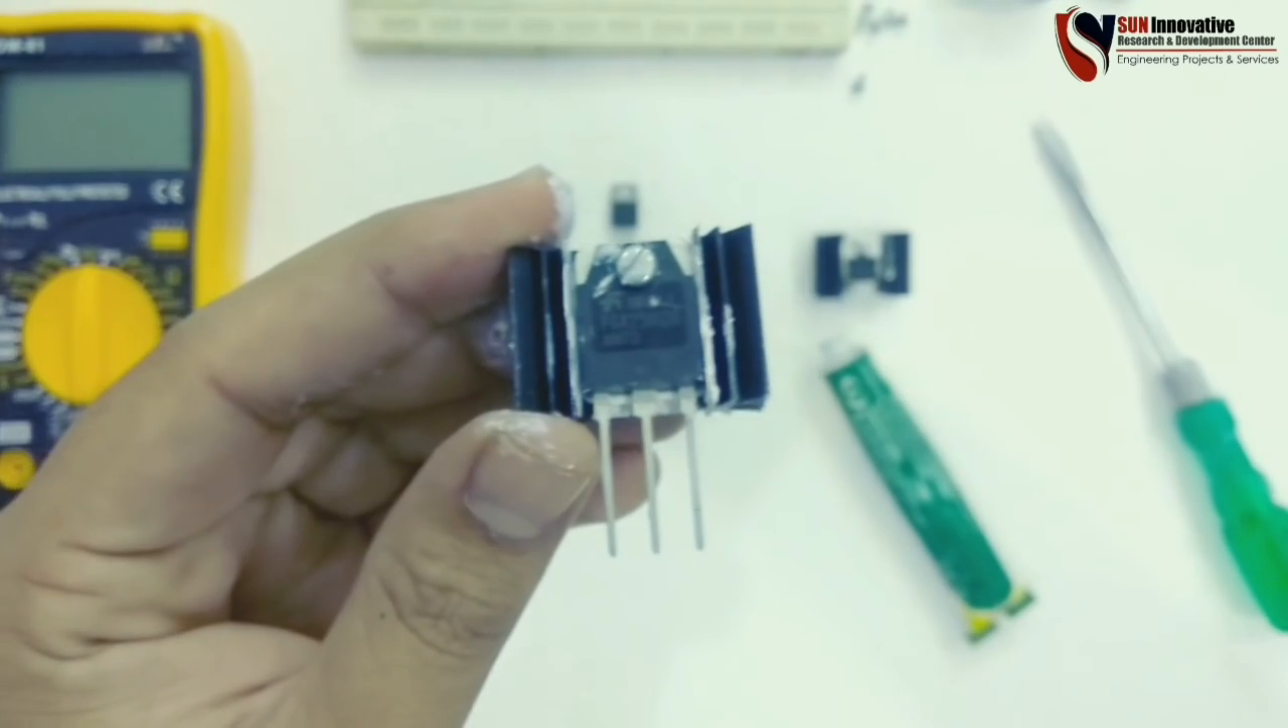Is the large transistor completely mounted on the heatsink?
Yes.